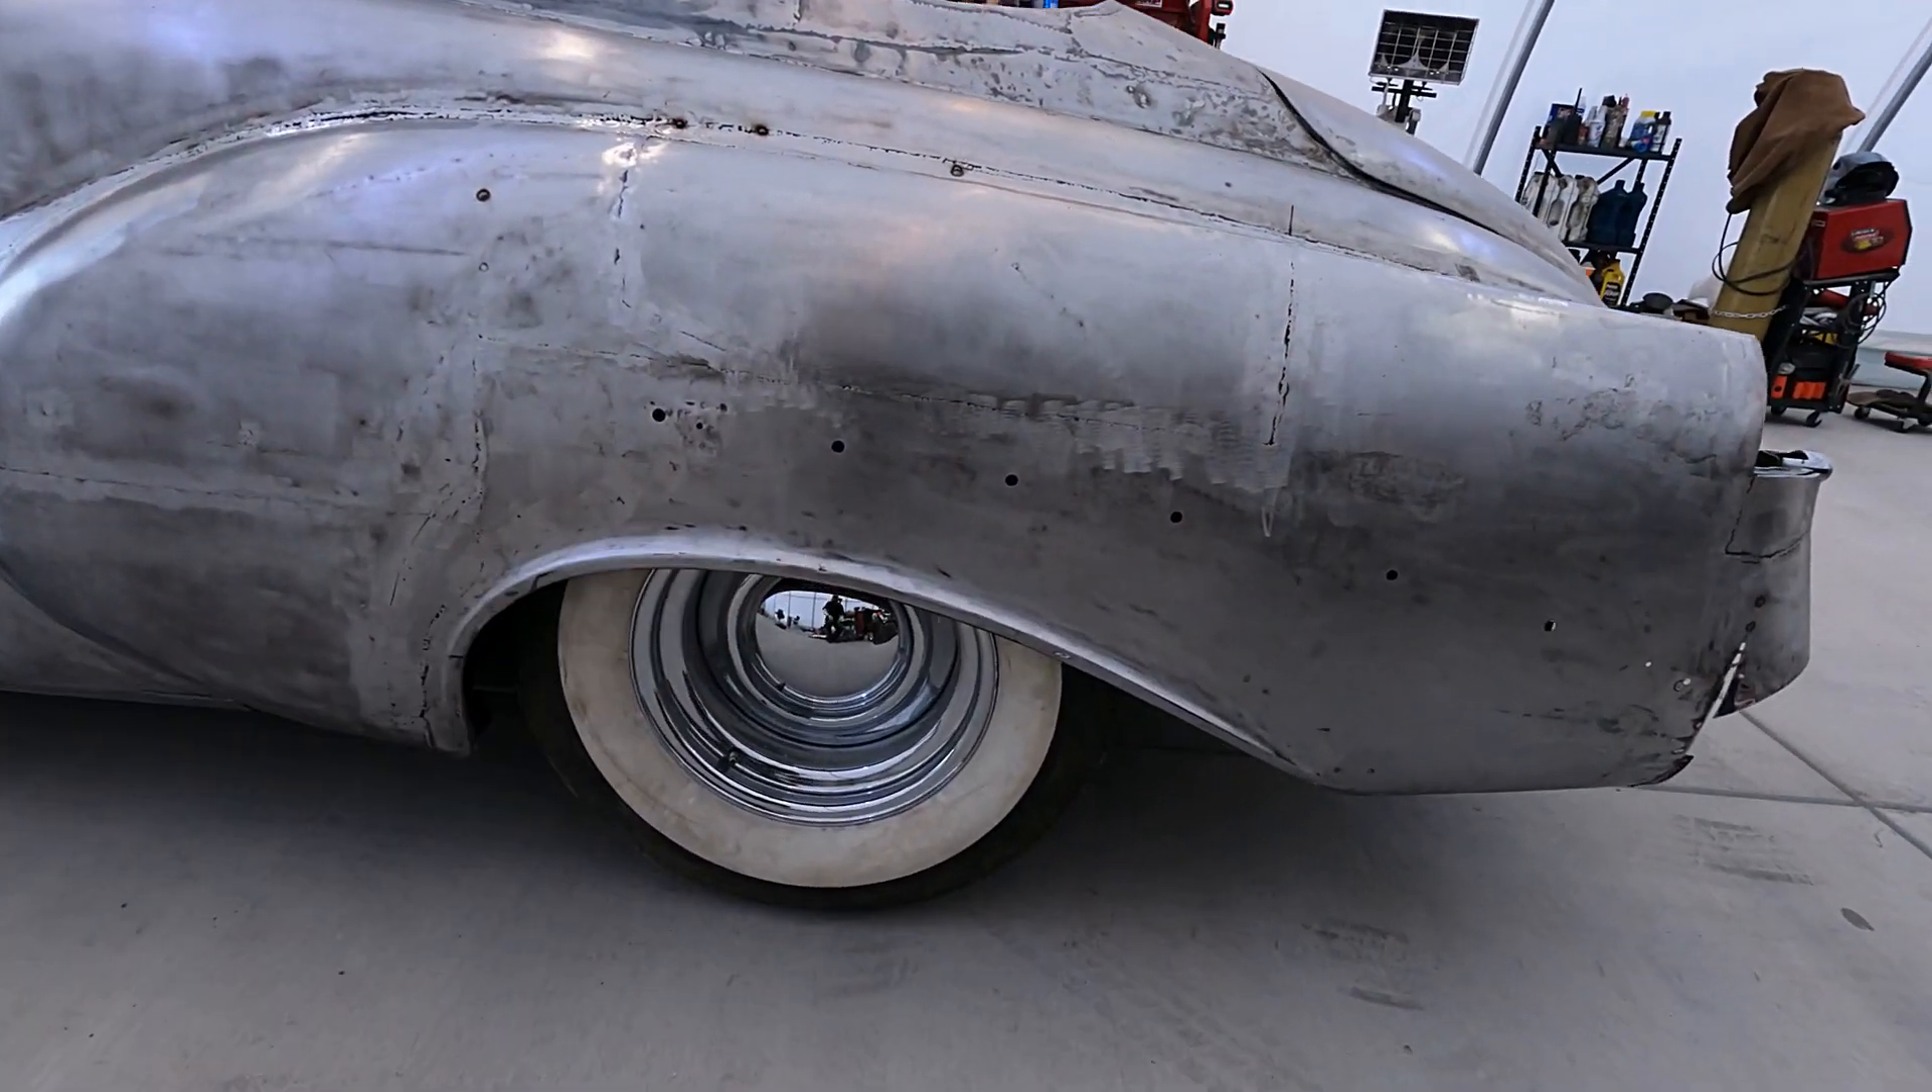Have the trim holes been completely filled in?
No.